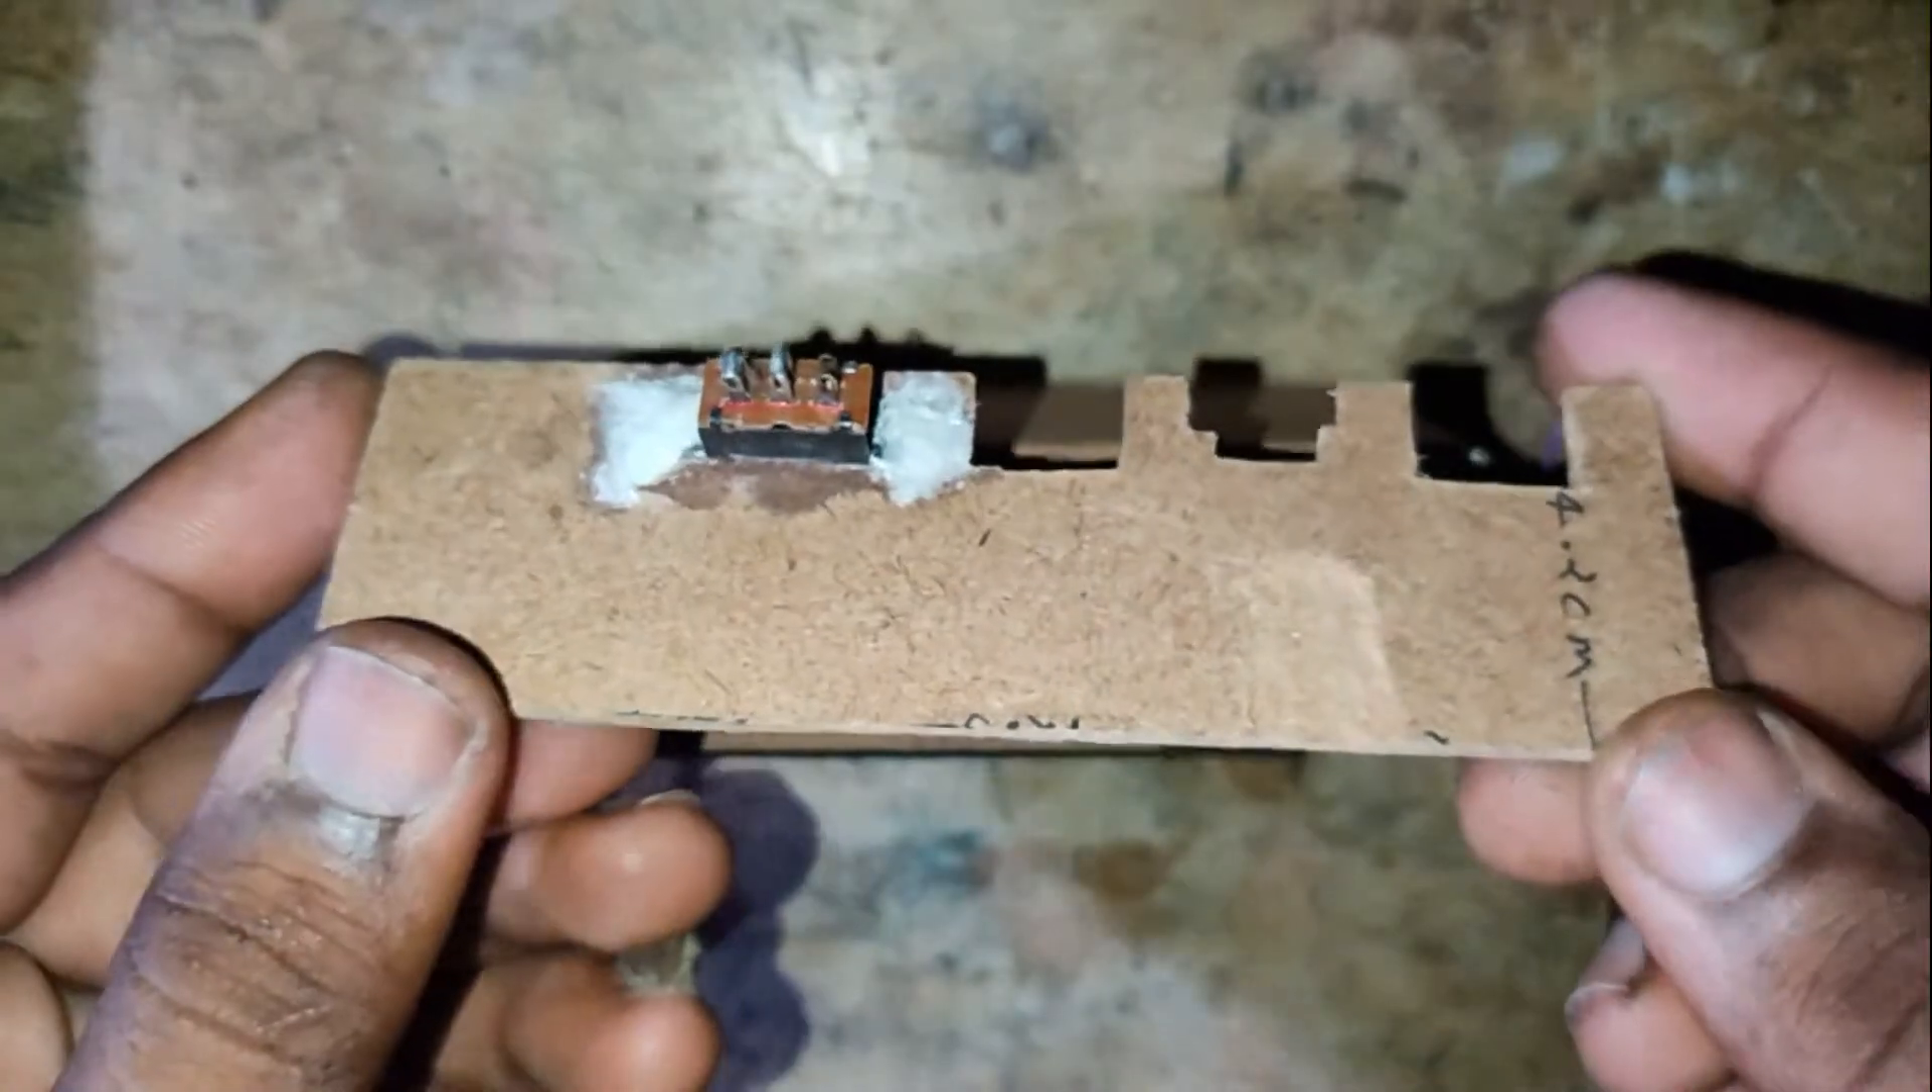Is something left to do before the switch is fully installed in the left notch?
No.